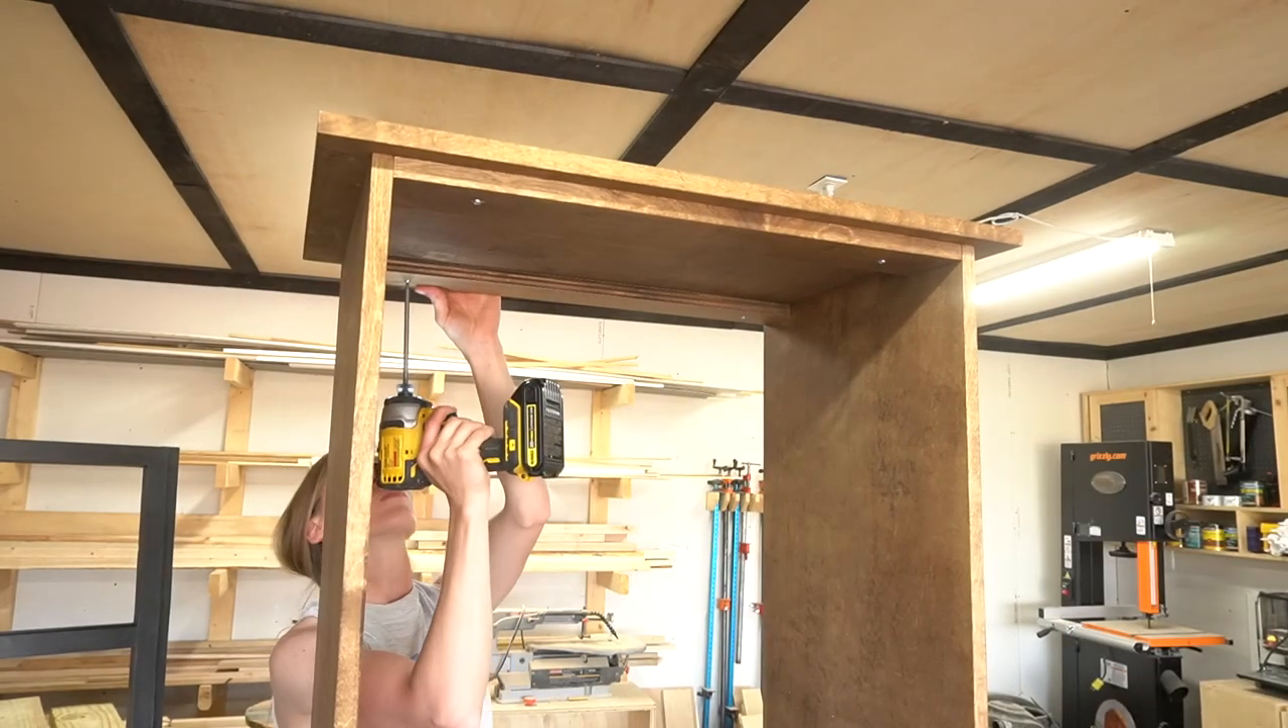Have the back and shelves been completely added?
No.